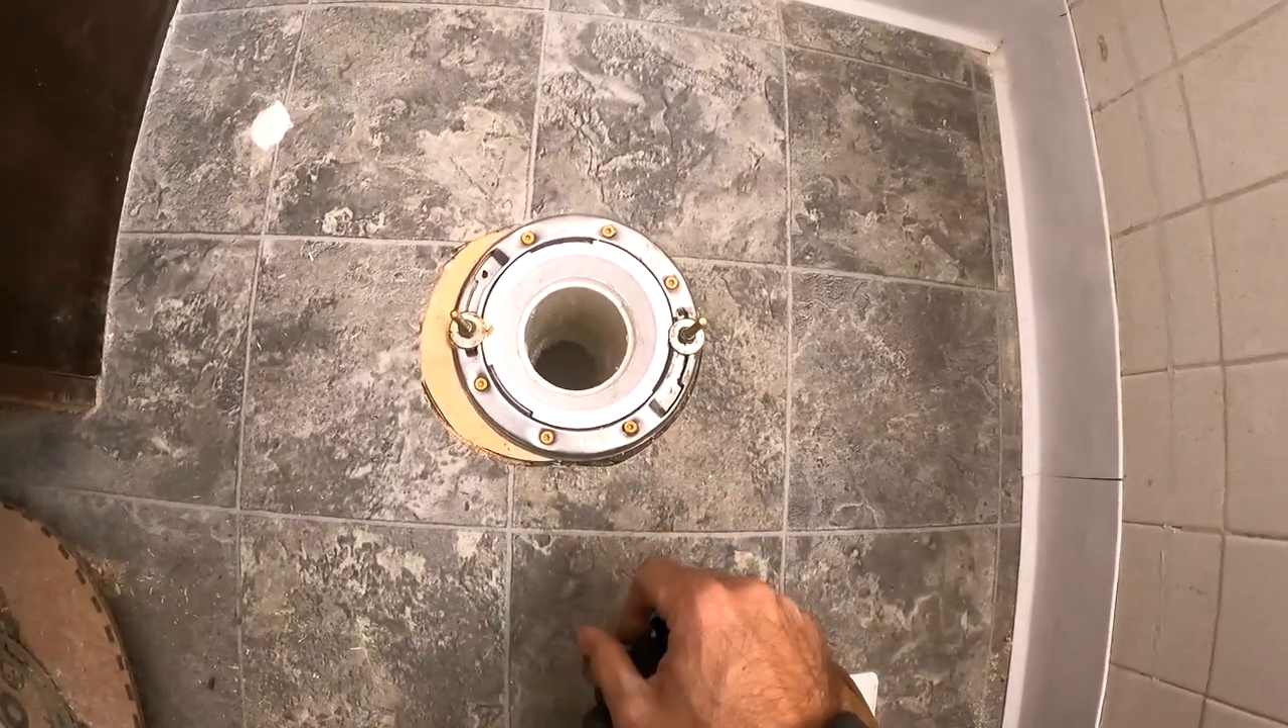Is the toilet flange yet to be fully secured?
No.